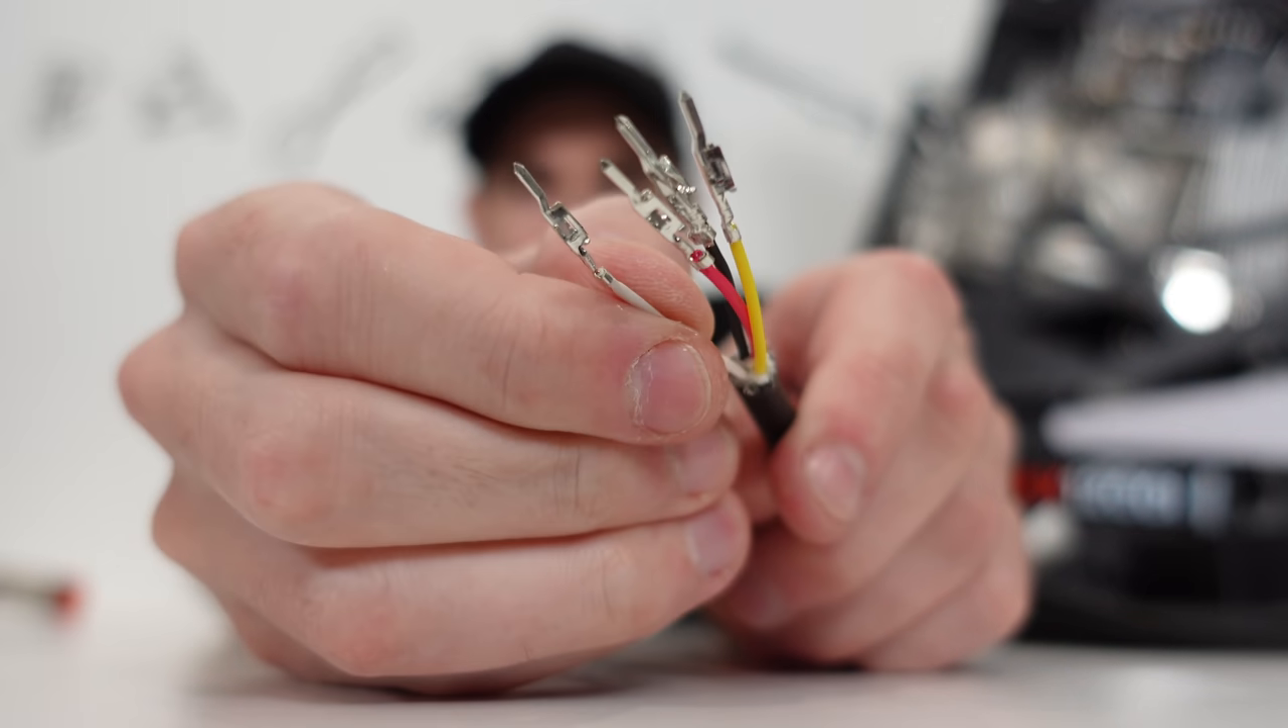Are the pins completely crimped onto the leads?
Yes.